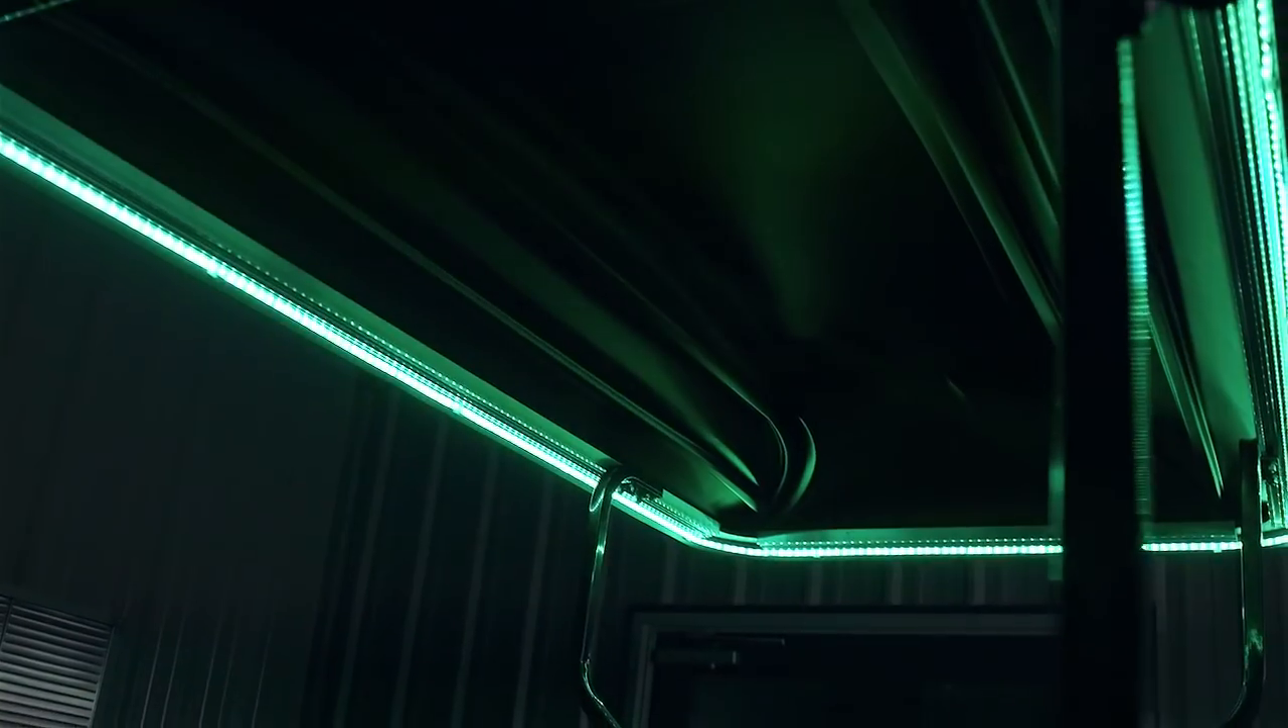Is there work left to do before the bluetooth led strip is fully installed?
No.